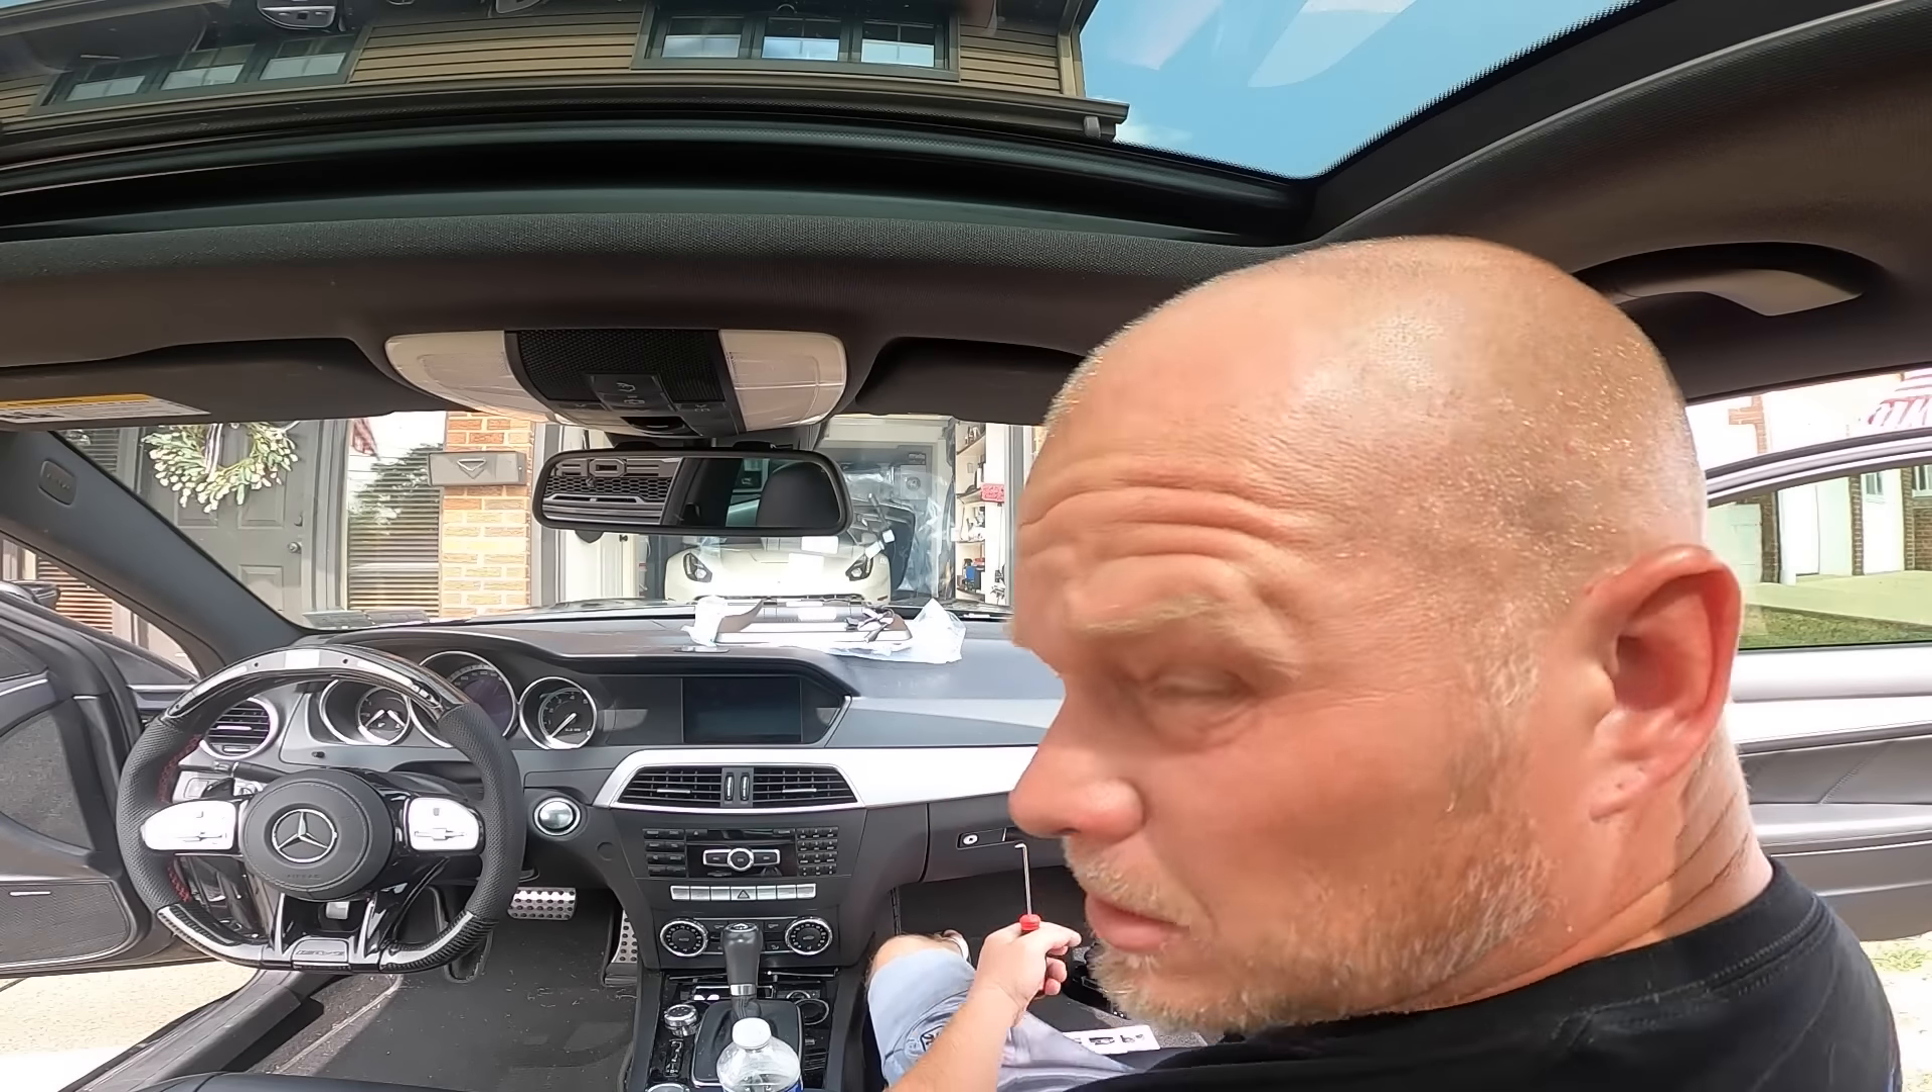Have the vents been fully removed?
No.